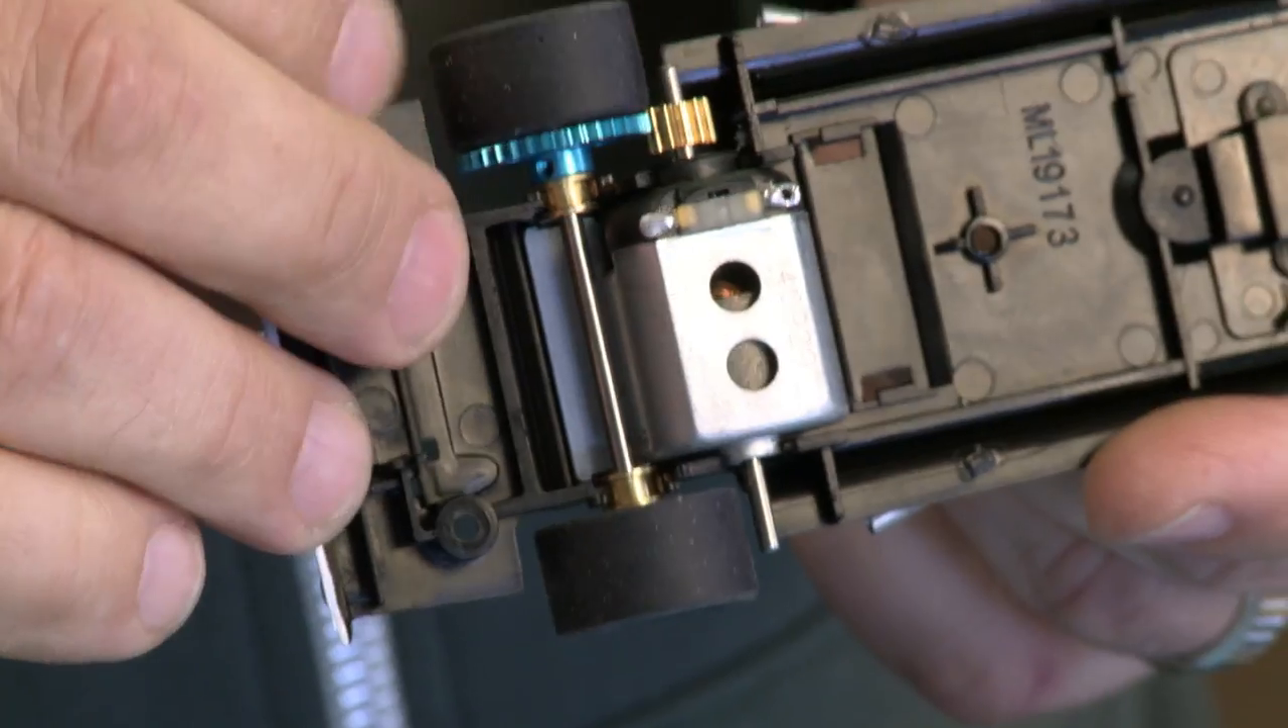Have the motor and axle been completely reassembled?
Yes.